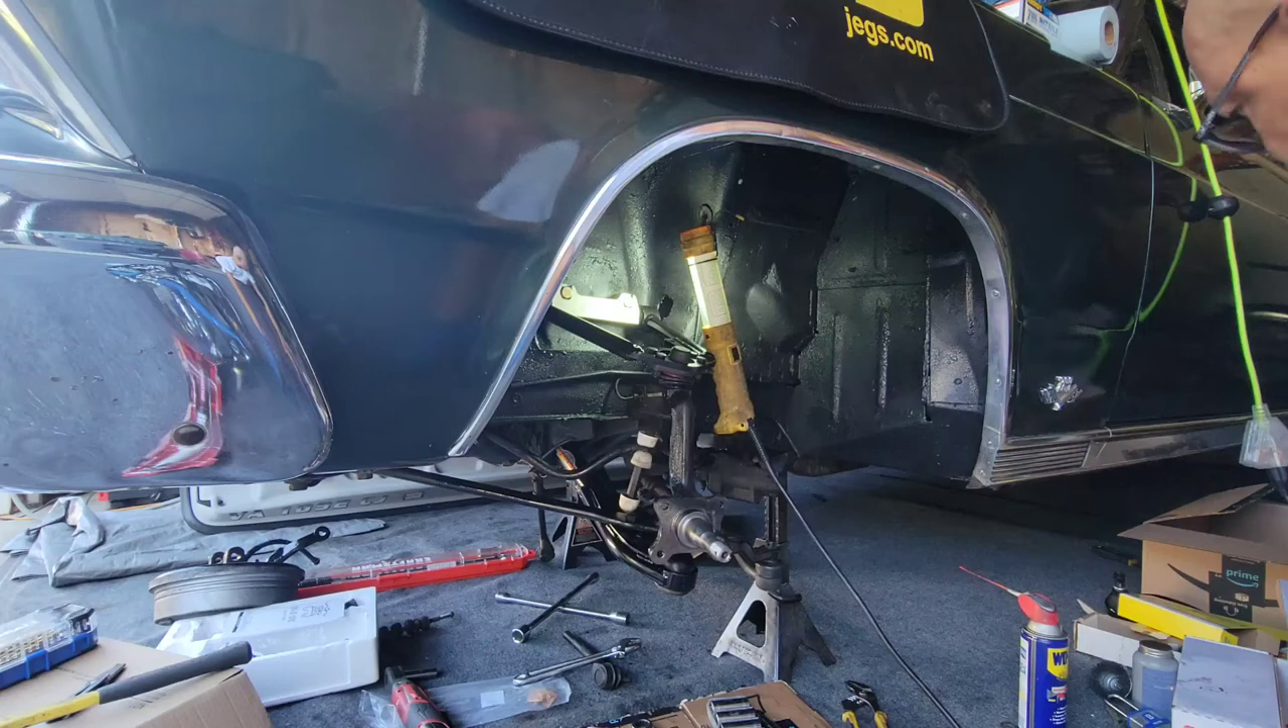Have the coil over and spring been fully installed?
No.